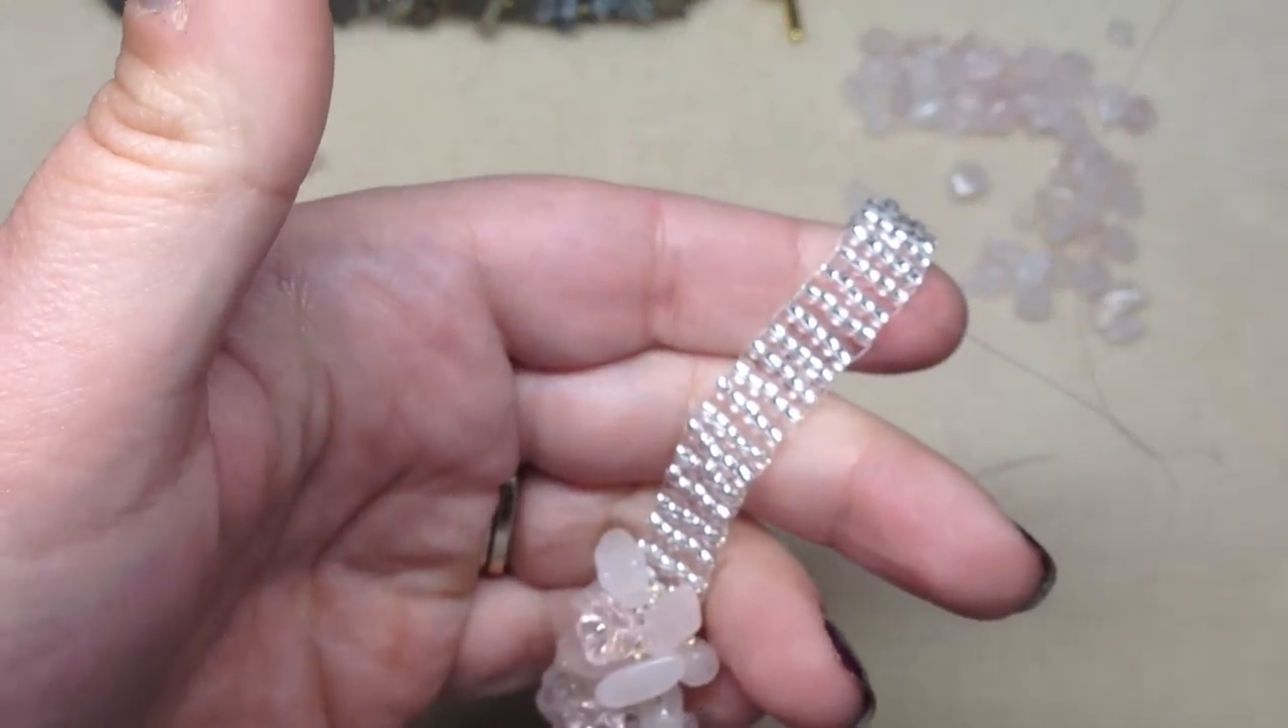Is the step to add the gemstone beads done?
No.